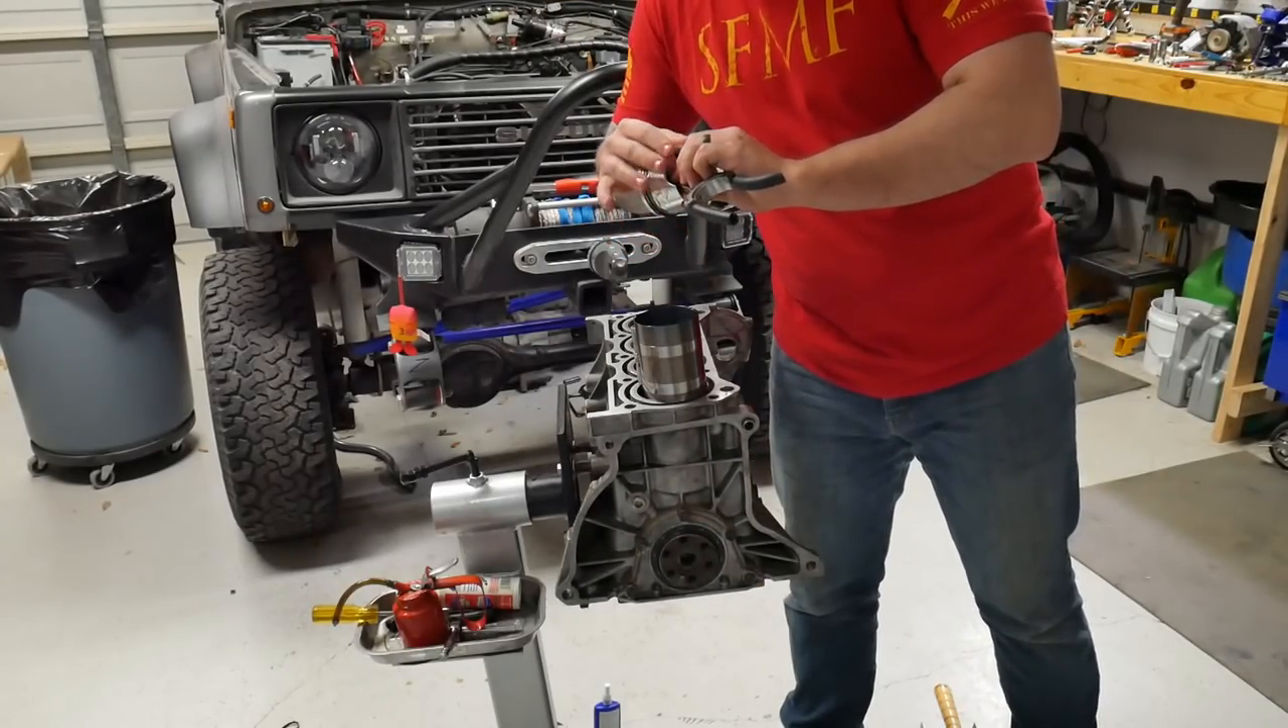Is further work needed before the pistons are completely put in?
Yes.